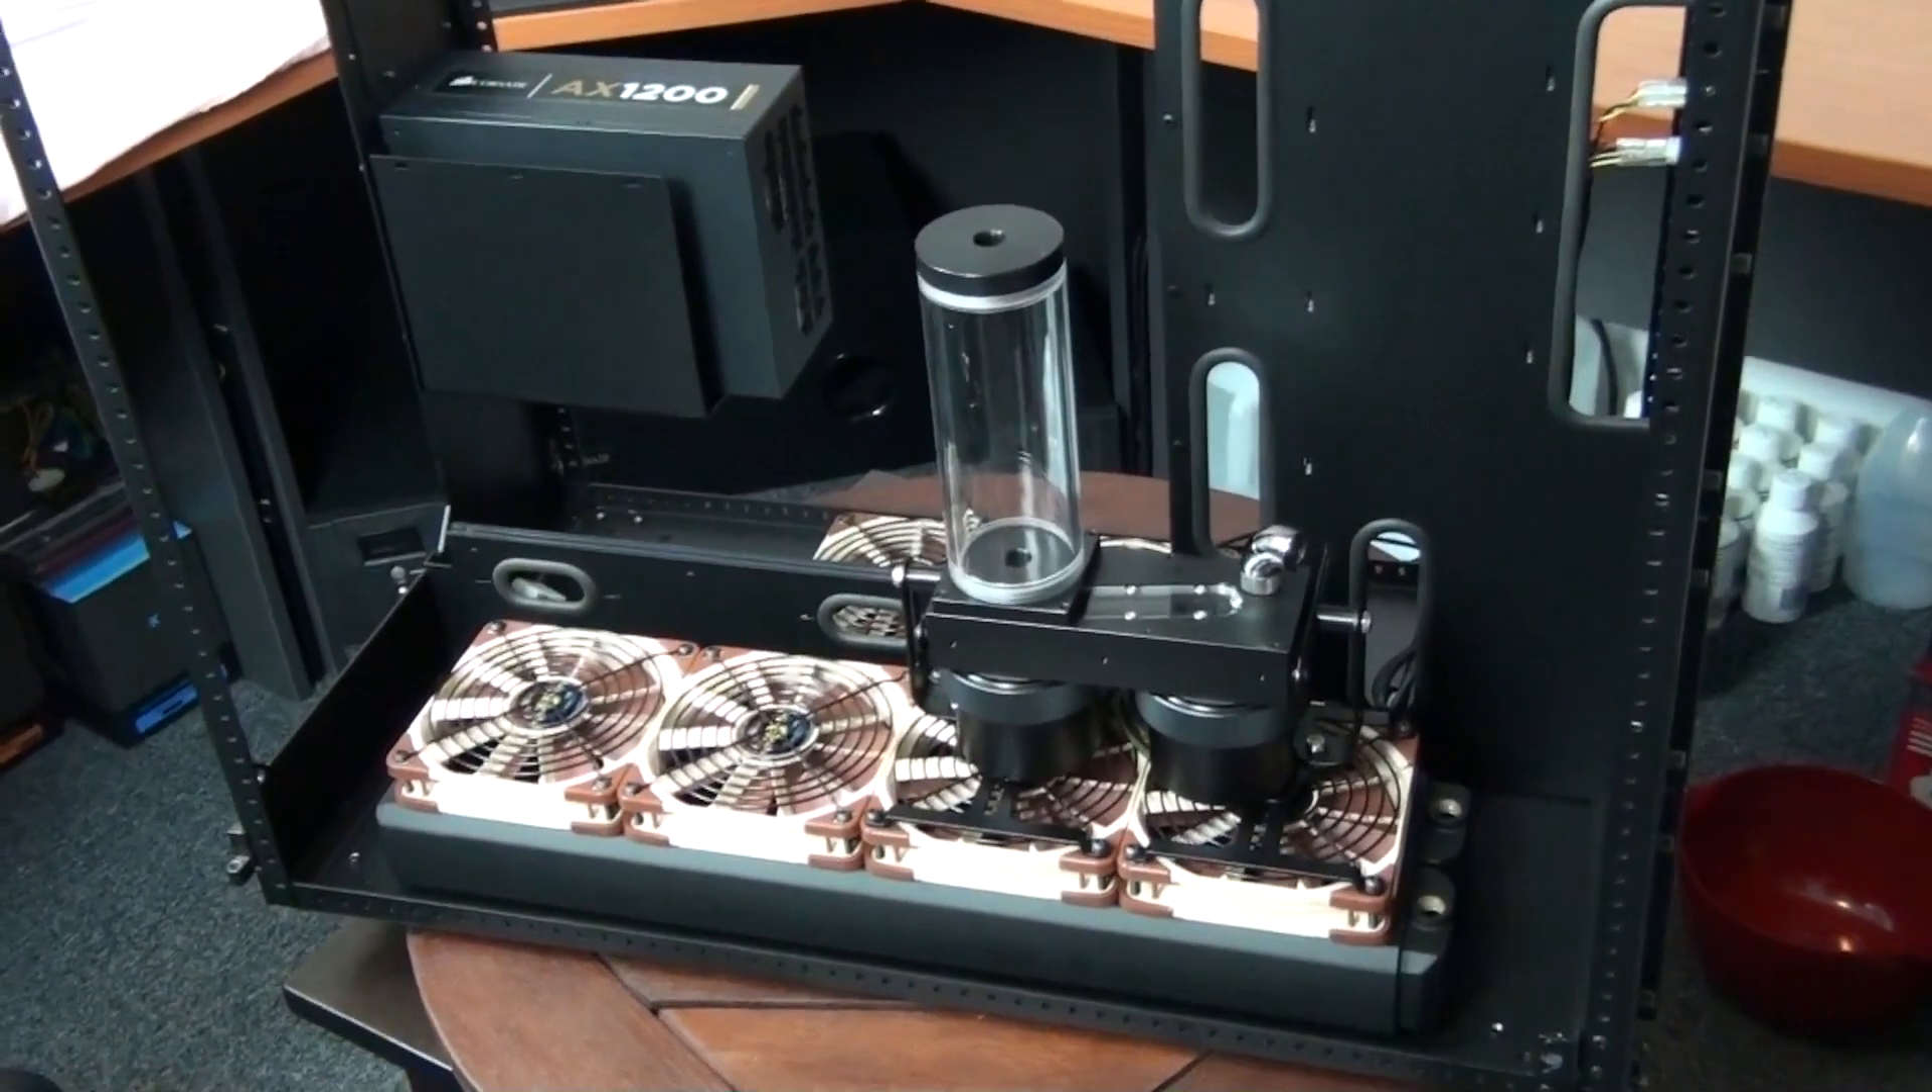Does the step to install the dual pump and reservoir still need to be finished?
No.